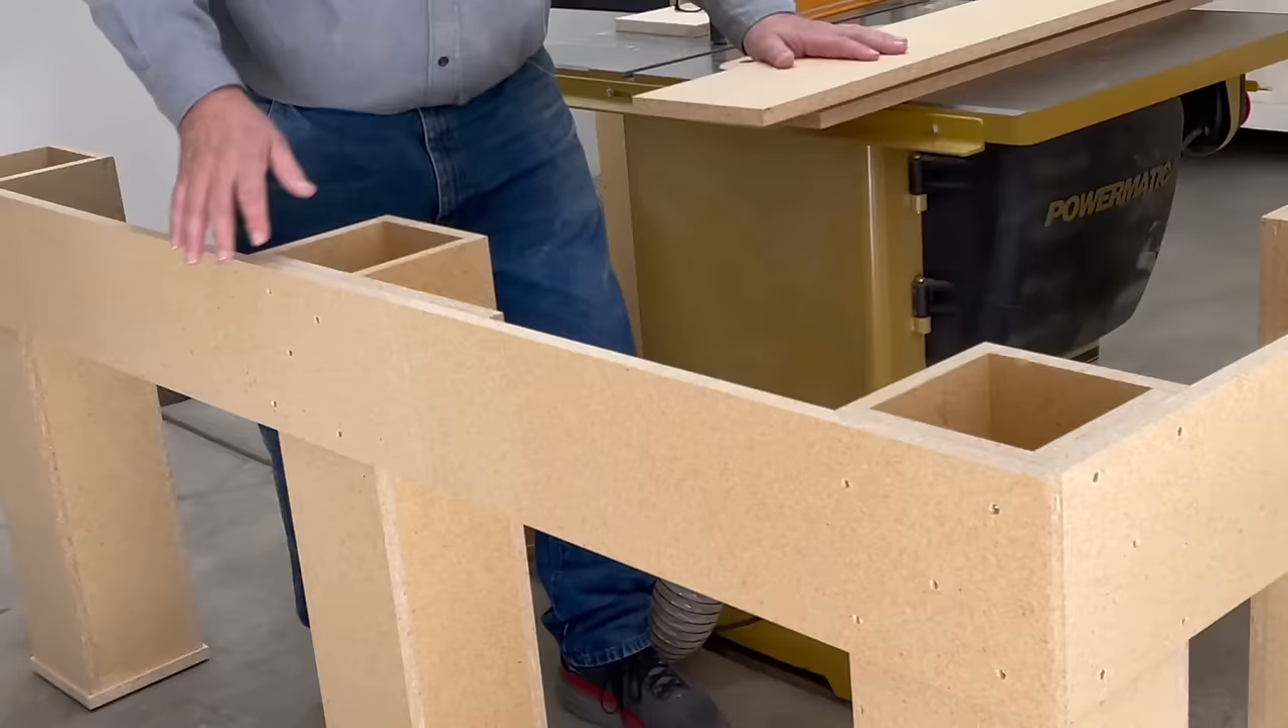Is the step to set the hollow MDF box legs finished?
Yes.